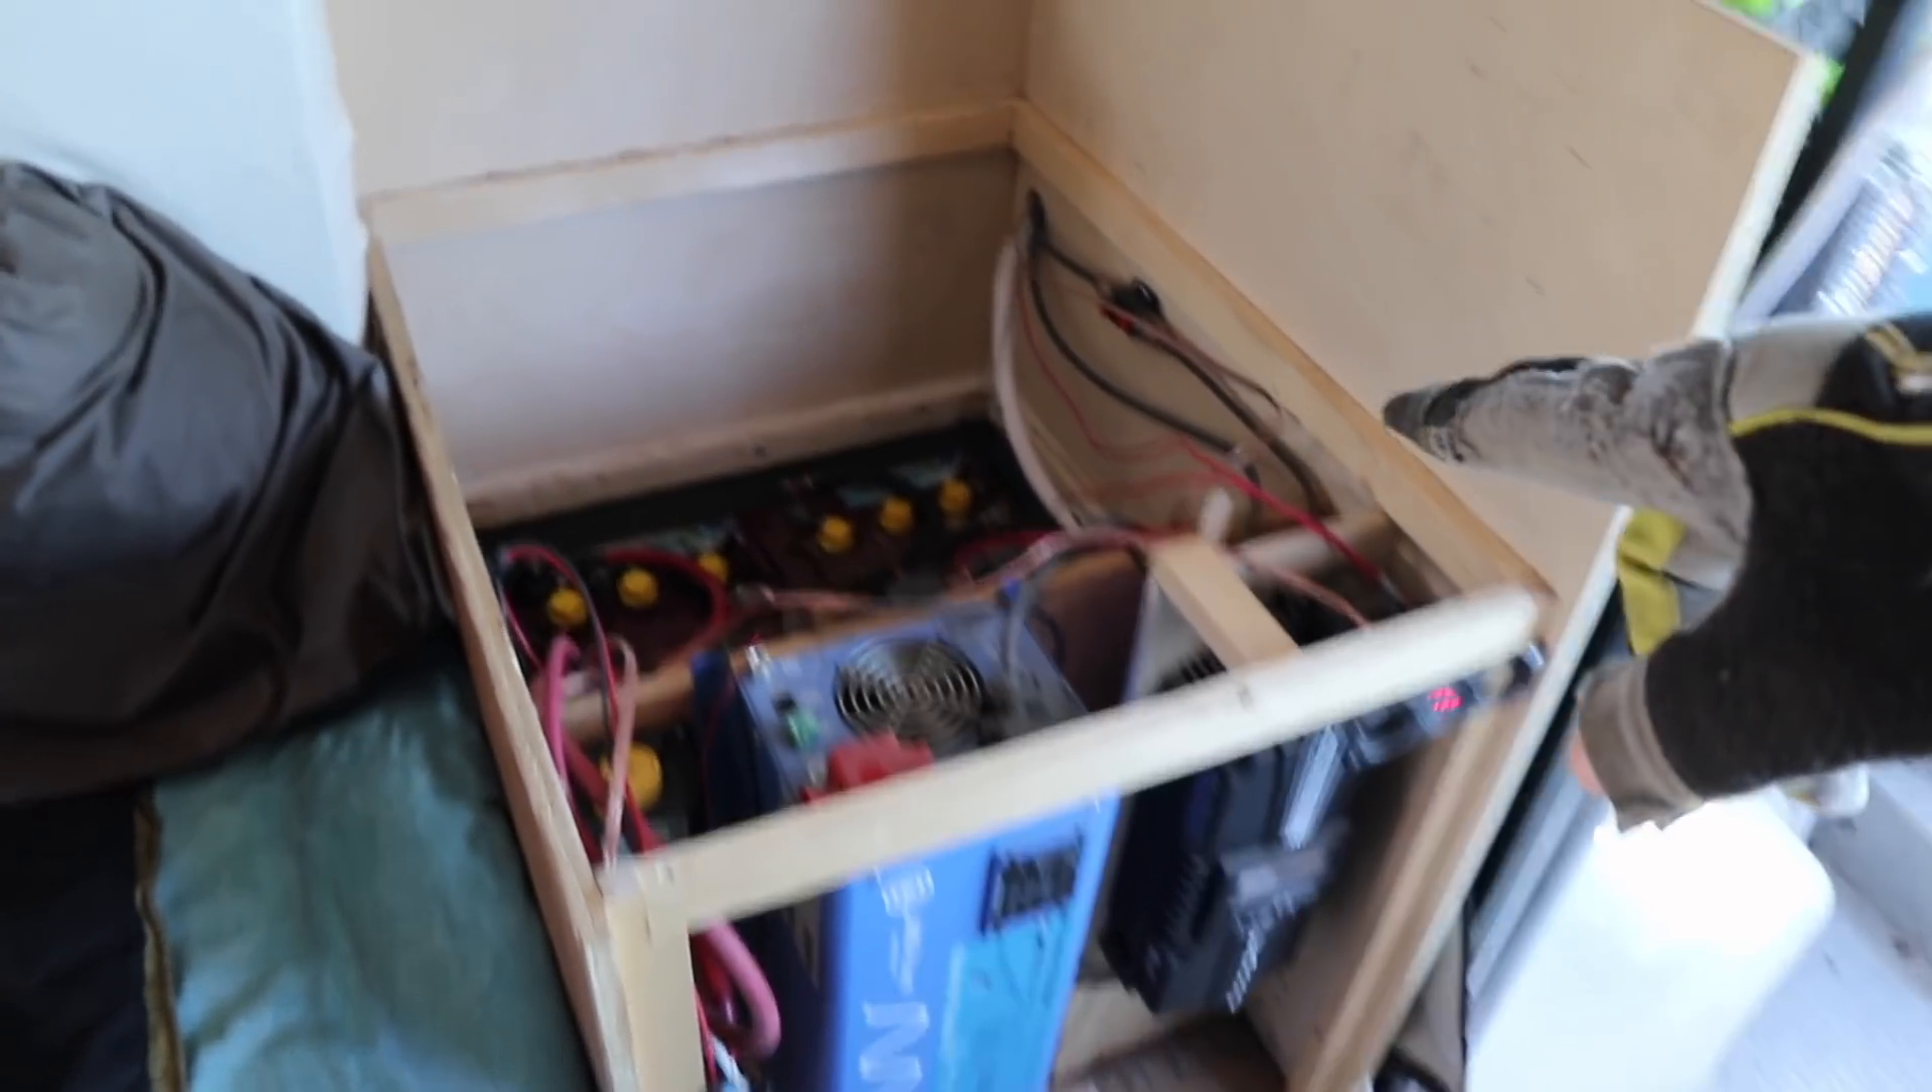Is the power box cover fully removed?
Yes.